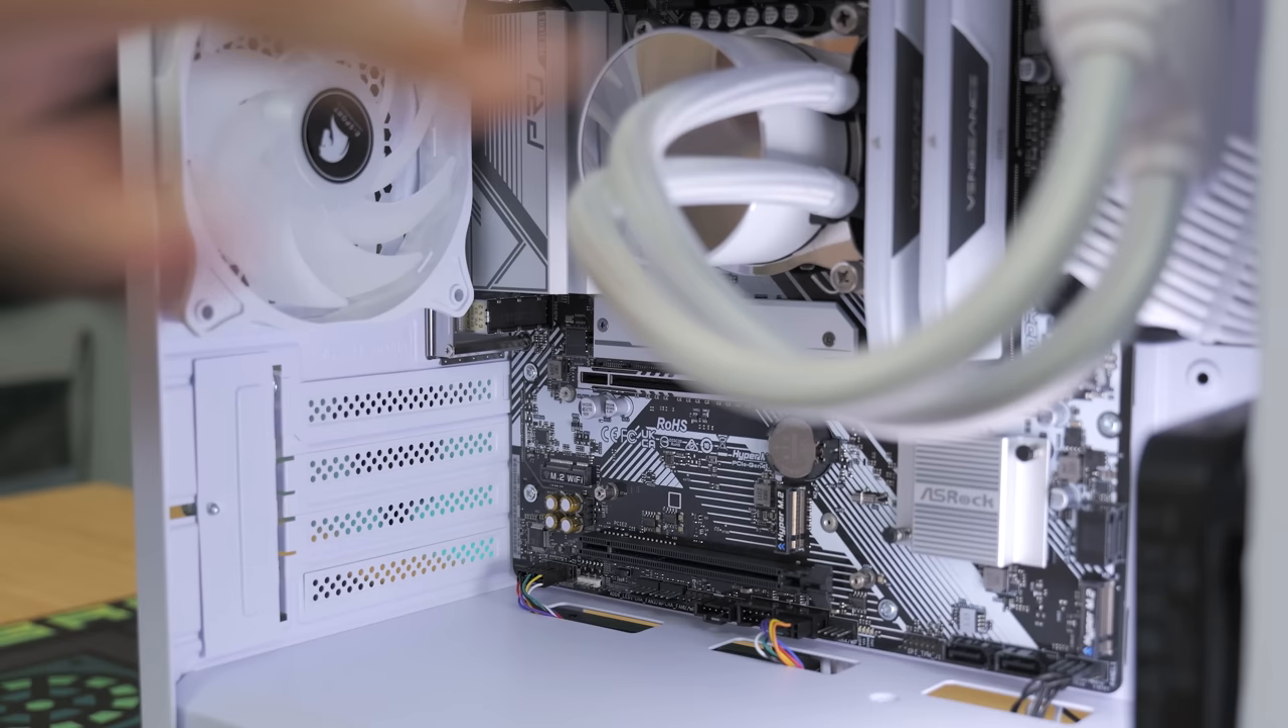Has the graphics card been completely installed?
No.